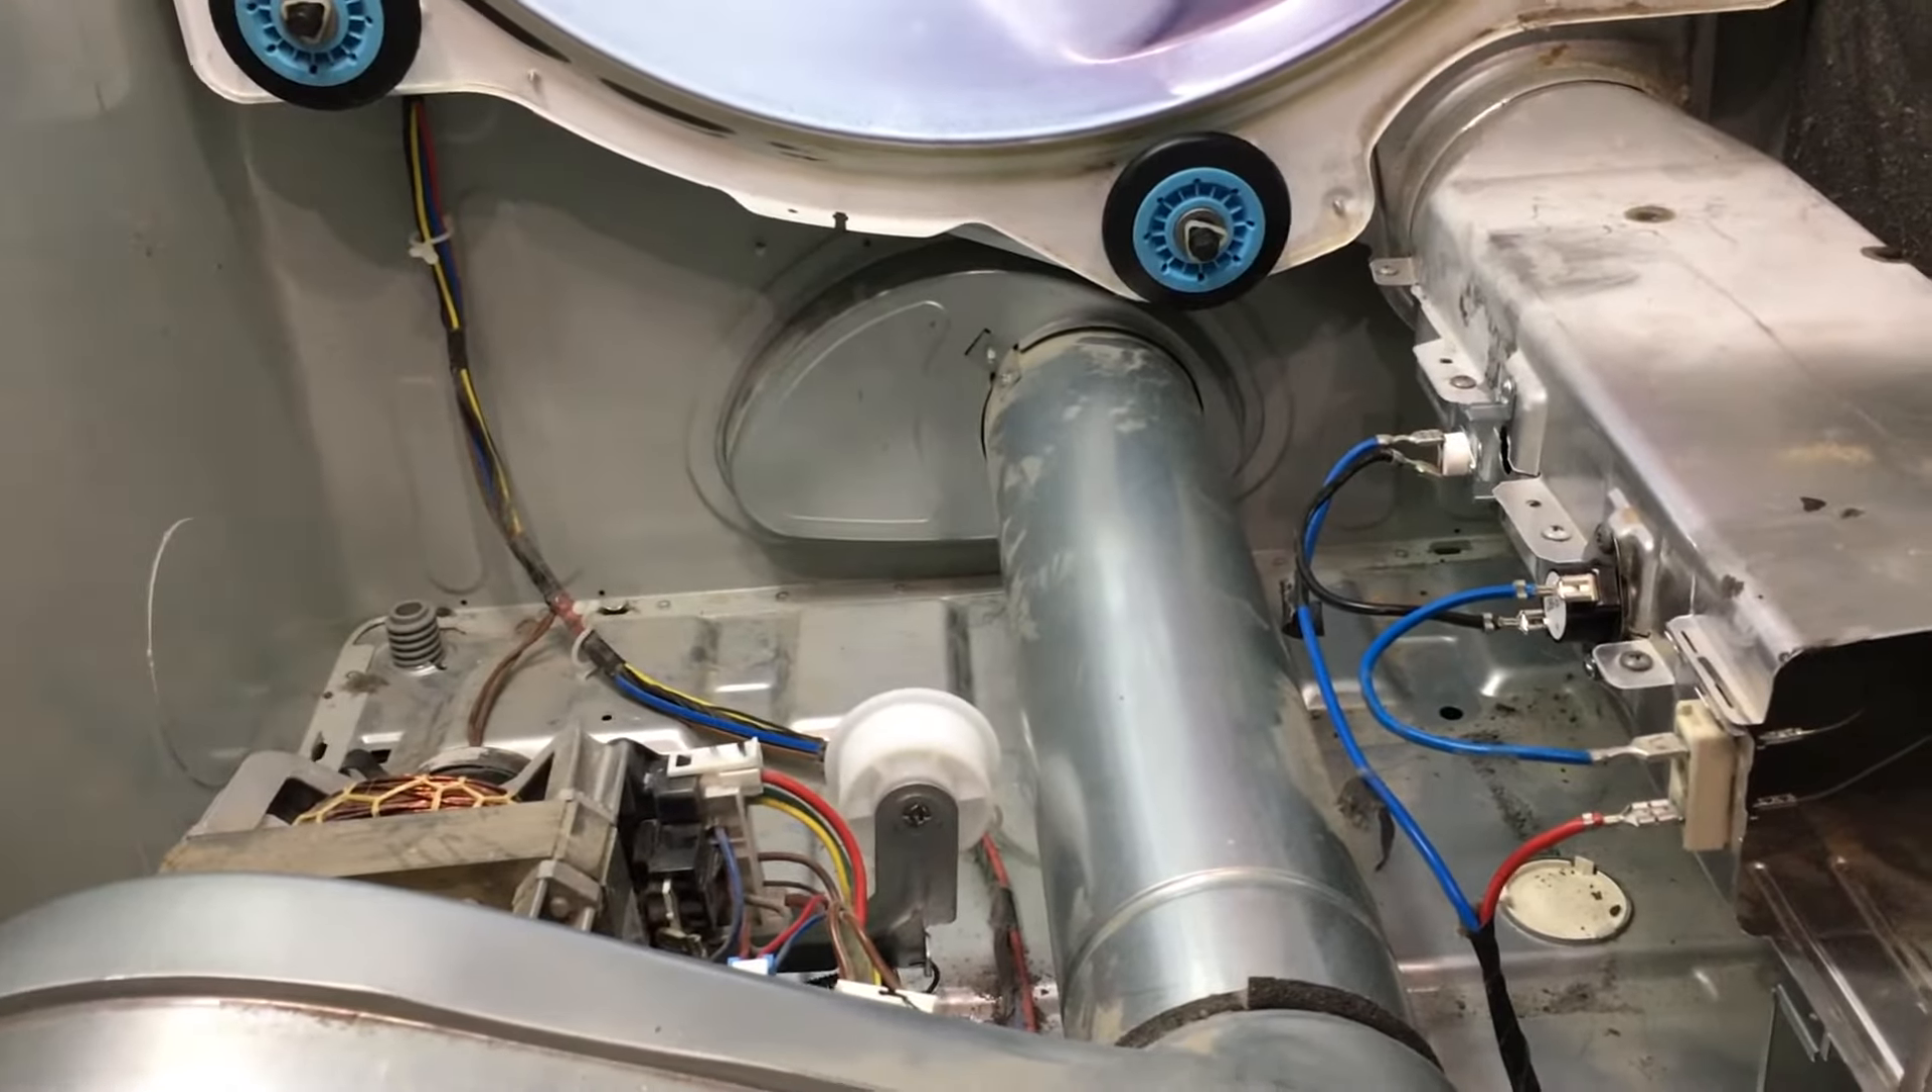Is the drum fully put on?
No.